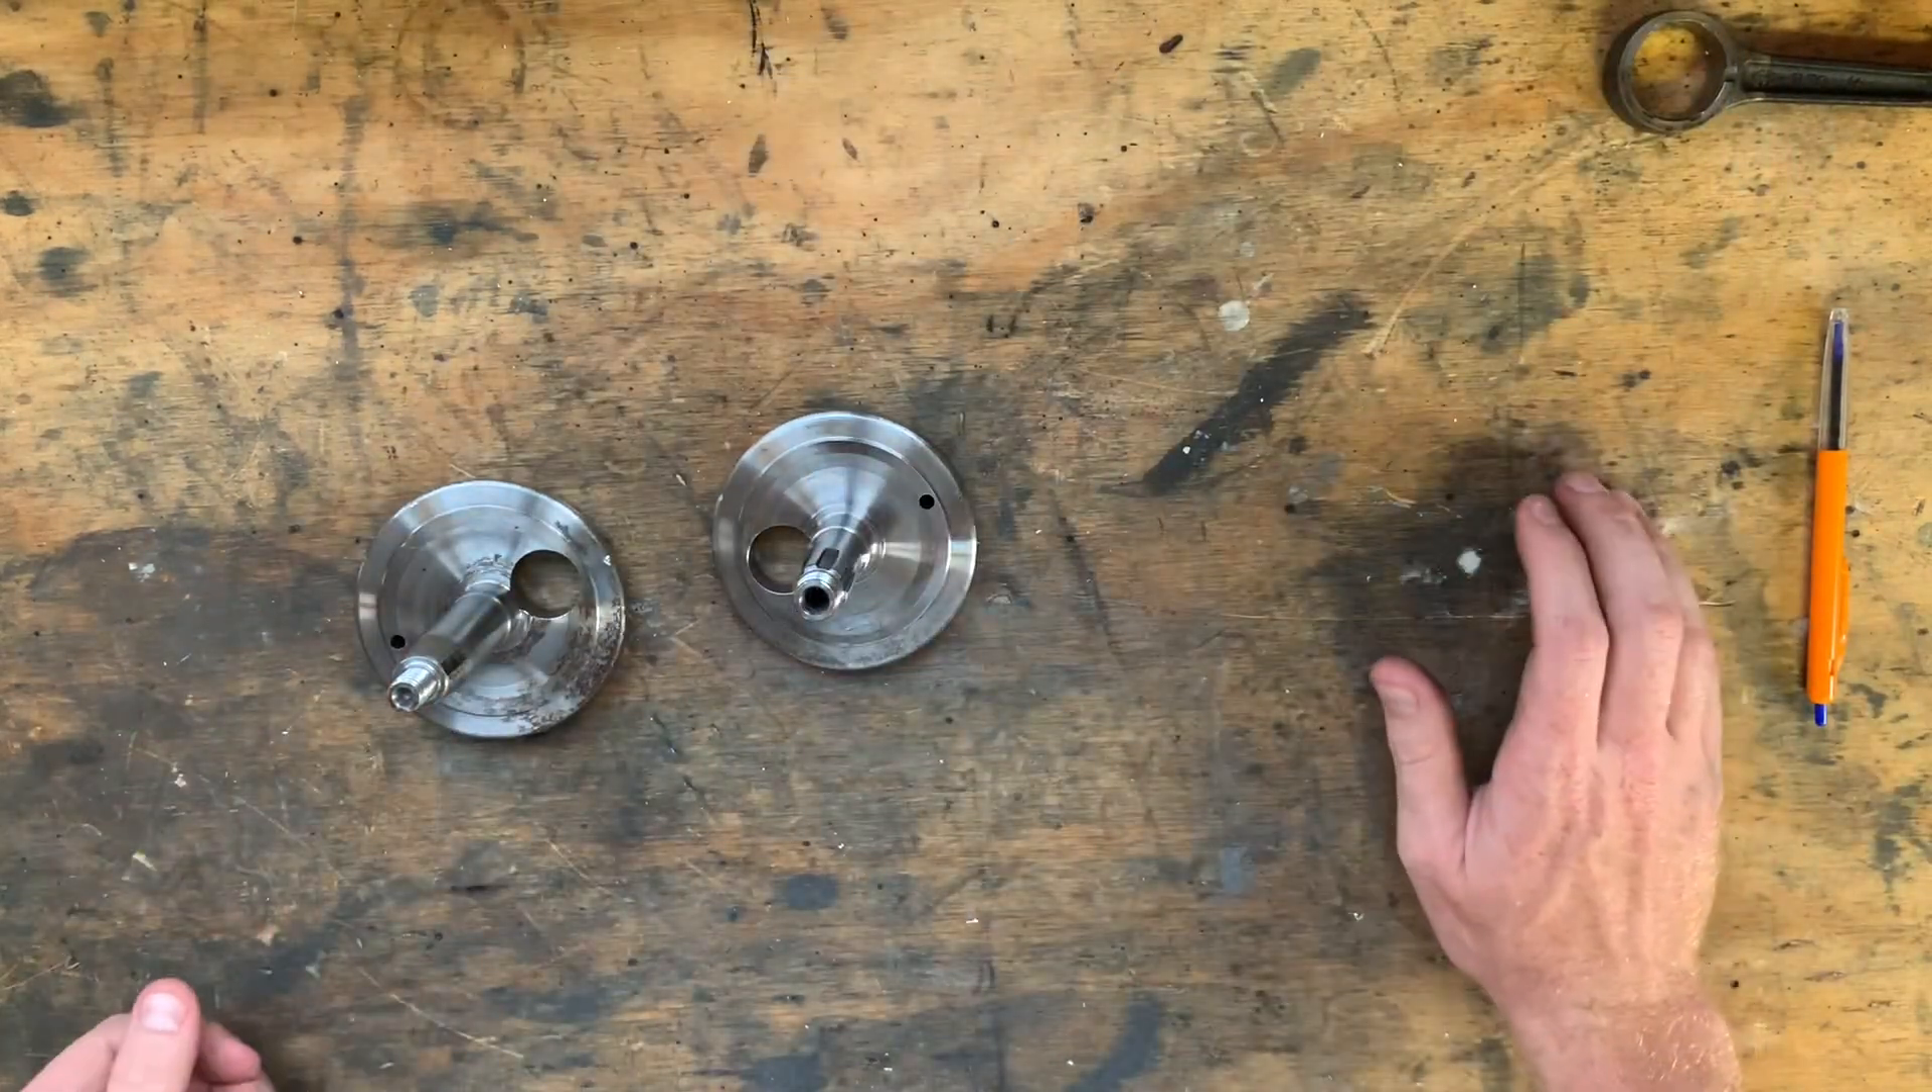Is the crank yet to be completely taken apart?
No.